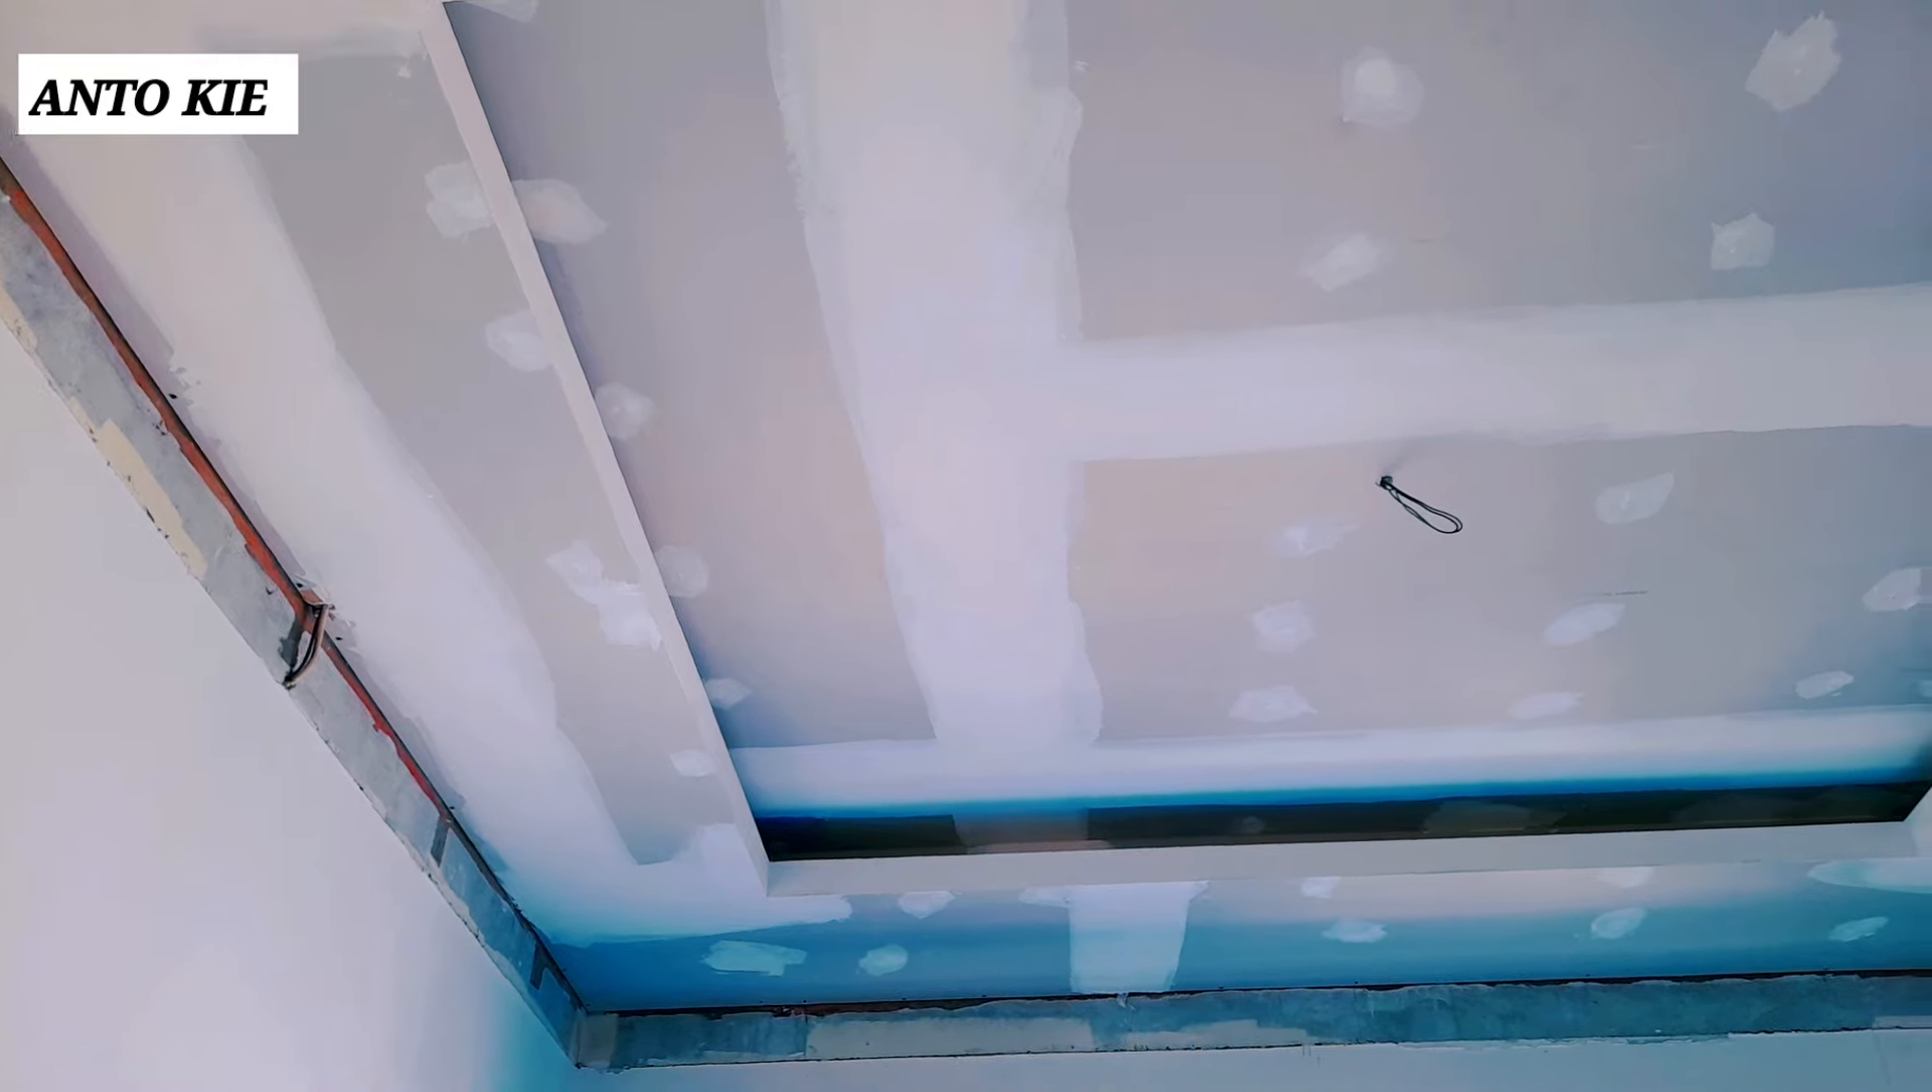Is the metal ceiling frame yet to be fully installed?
No.